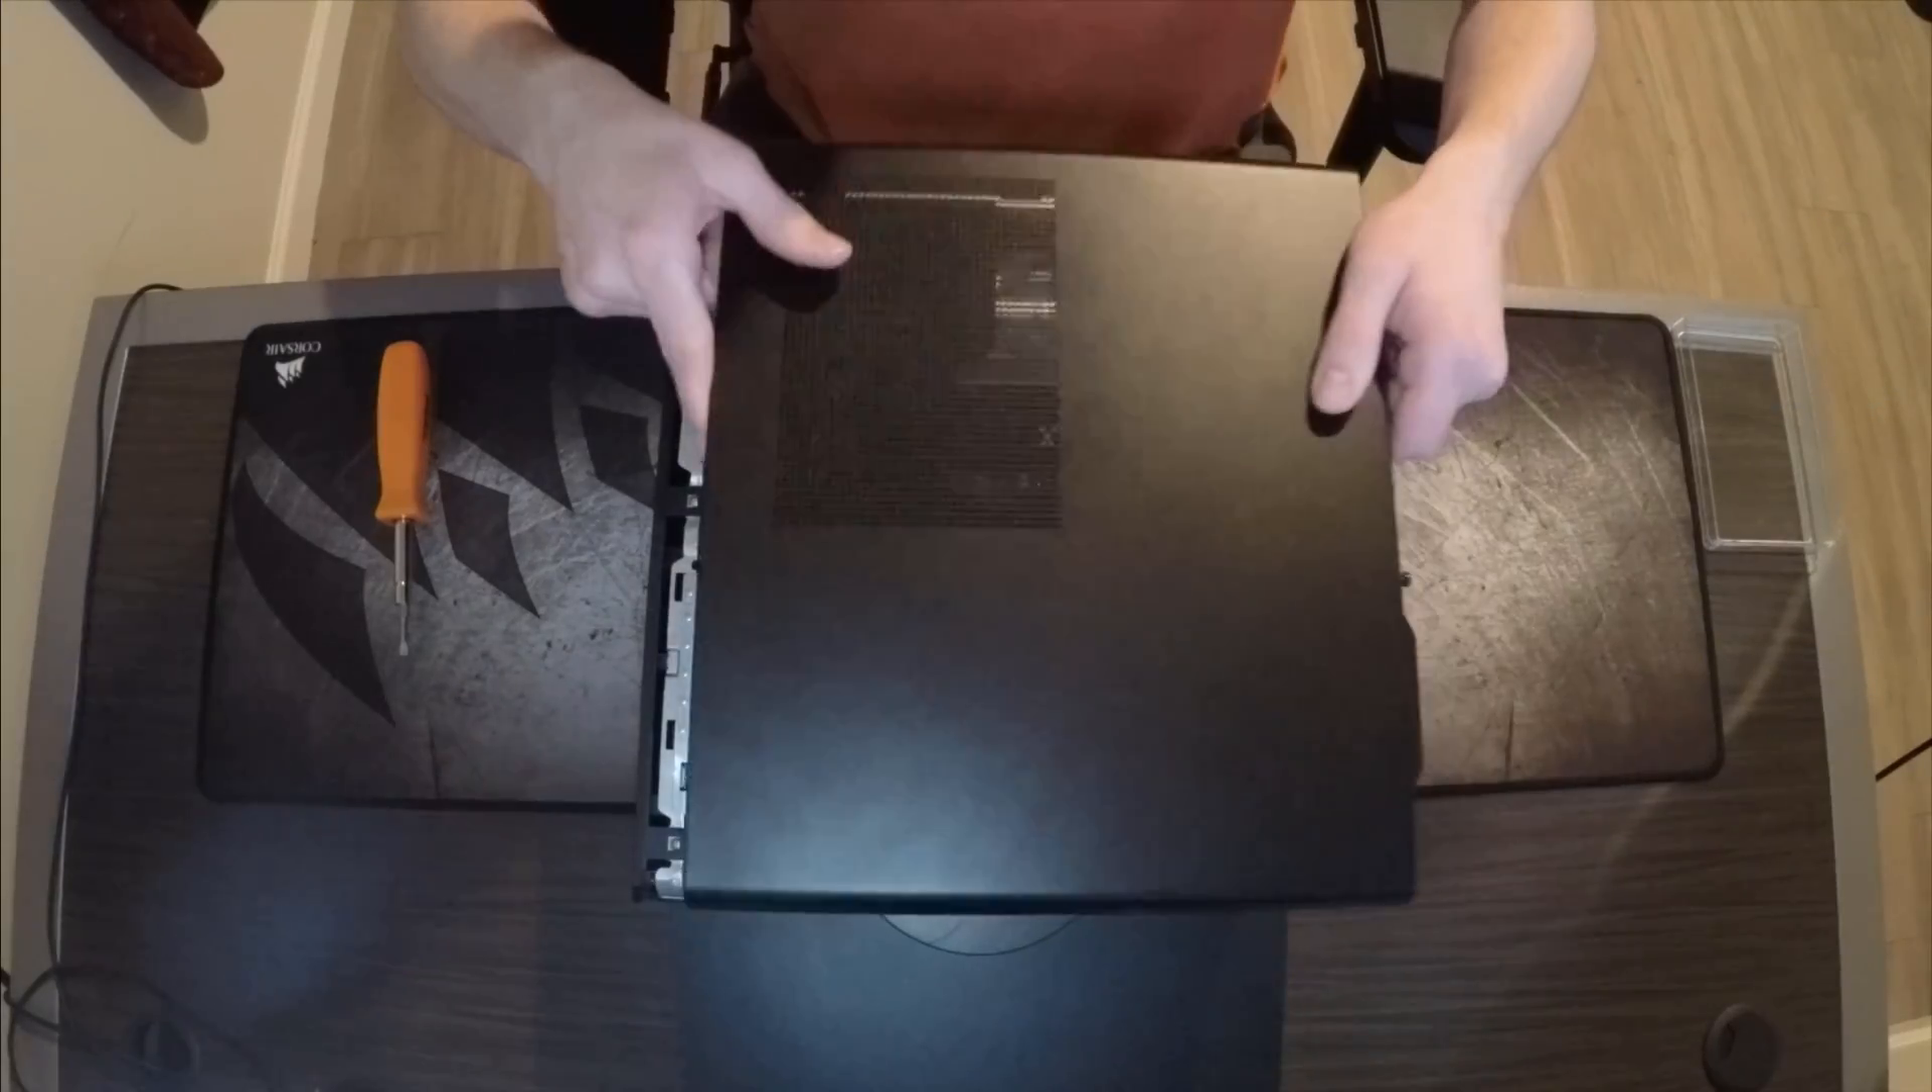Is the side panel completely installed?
No.